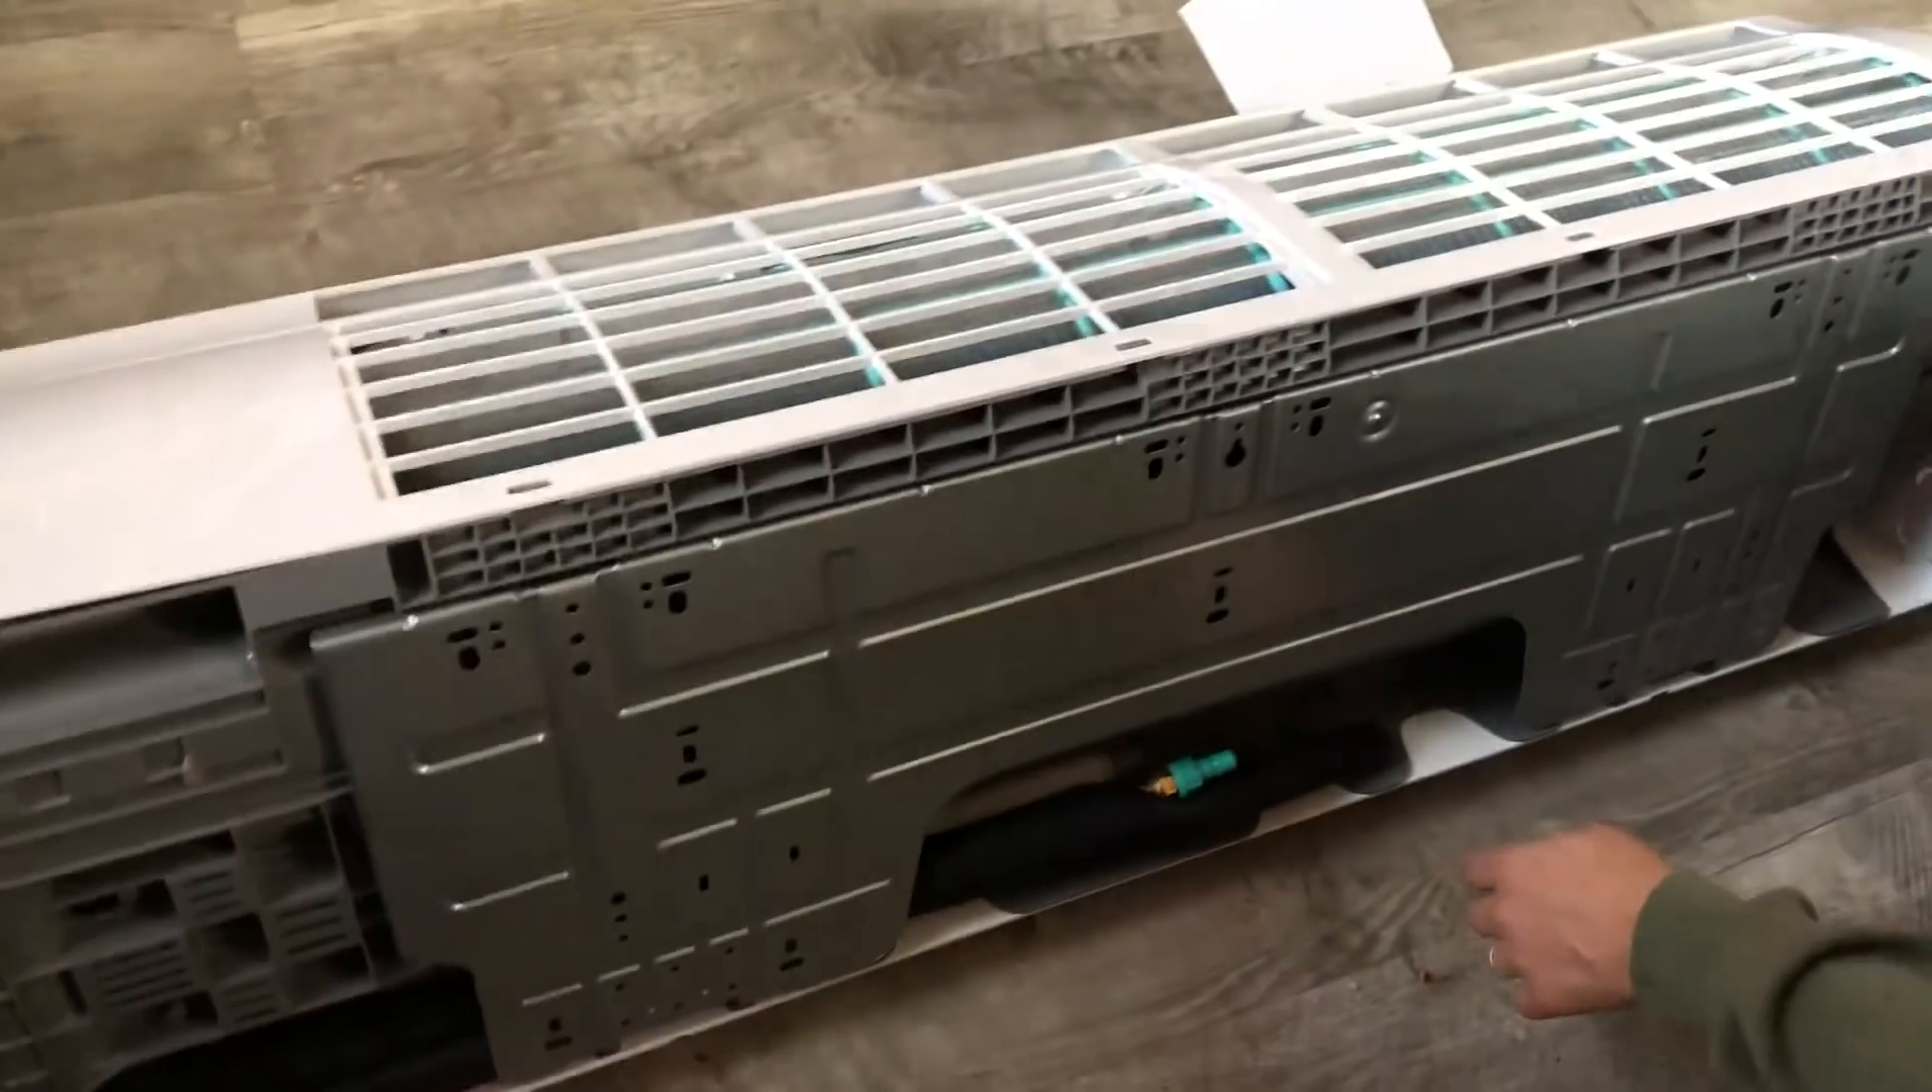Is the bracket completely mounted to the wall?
No.